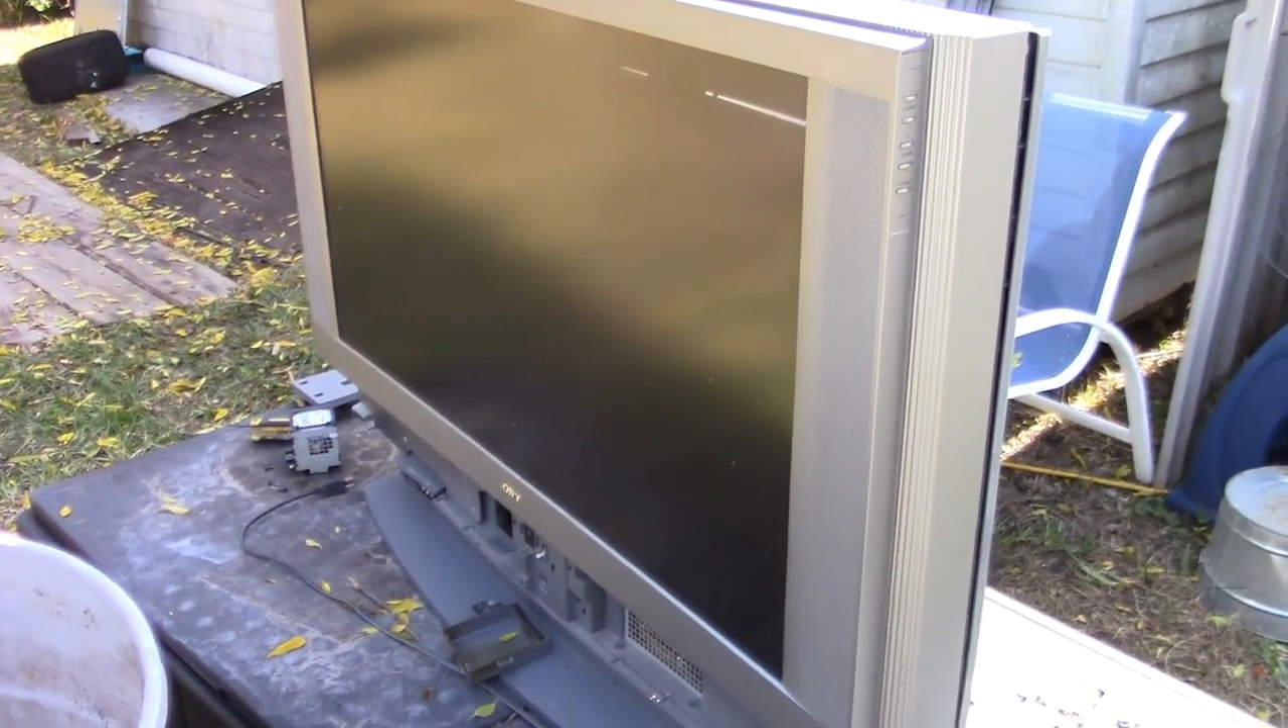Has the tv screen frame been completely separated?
No.